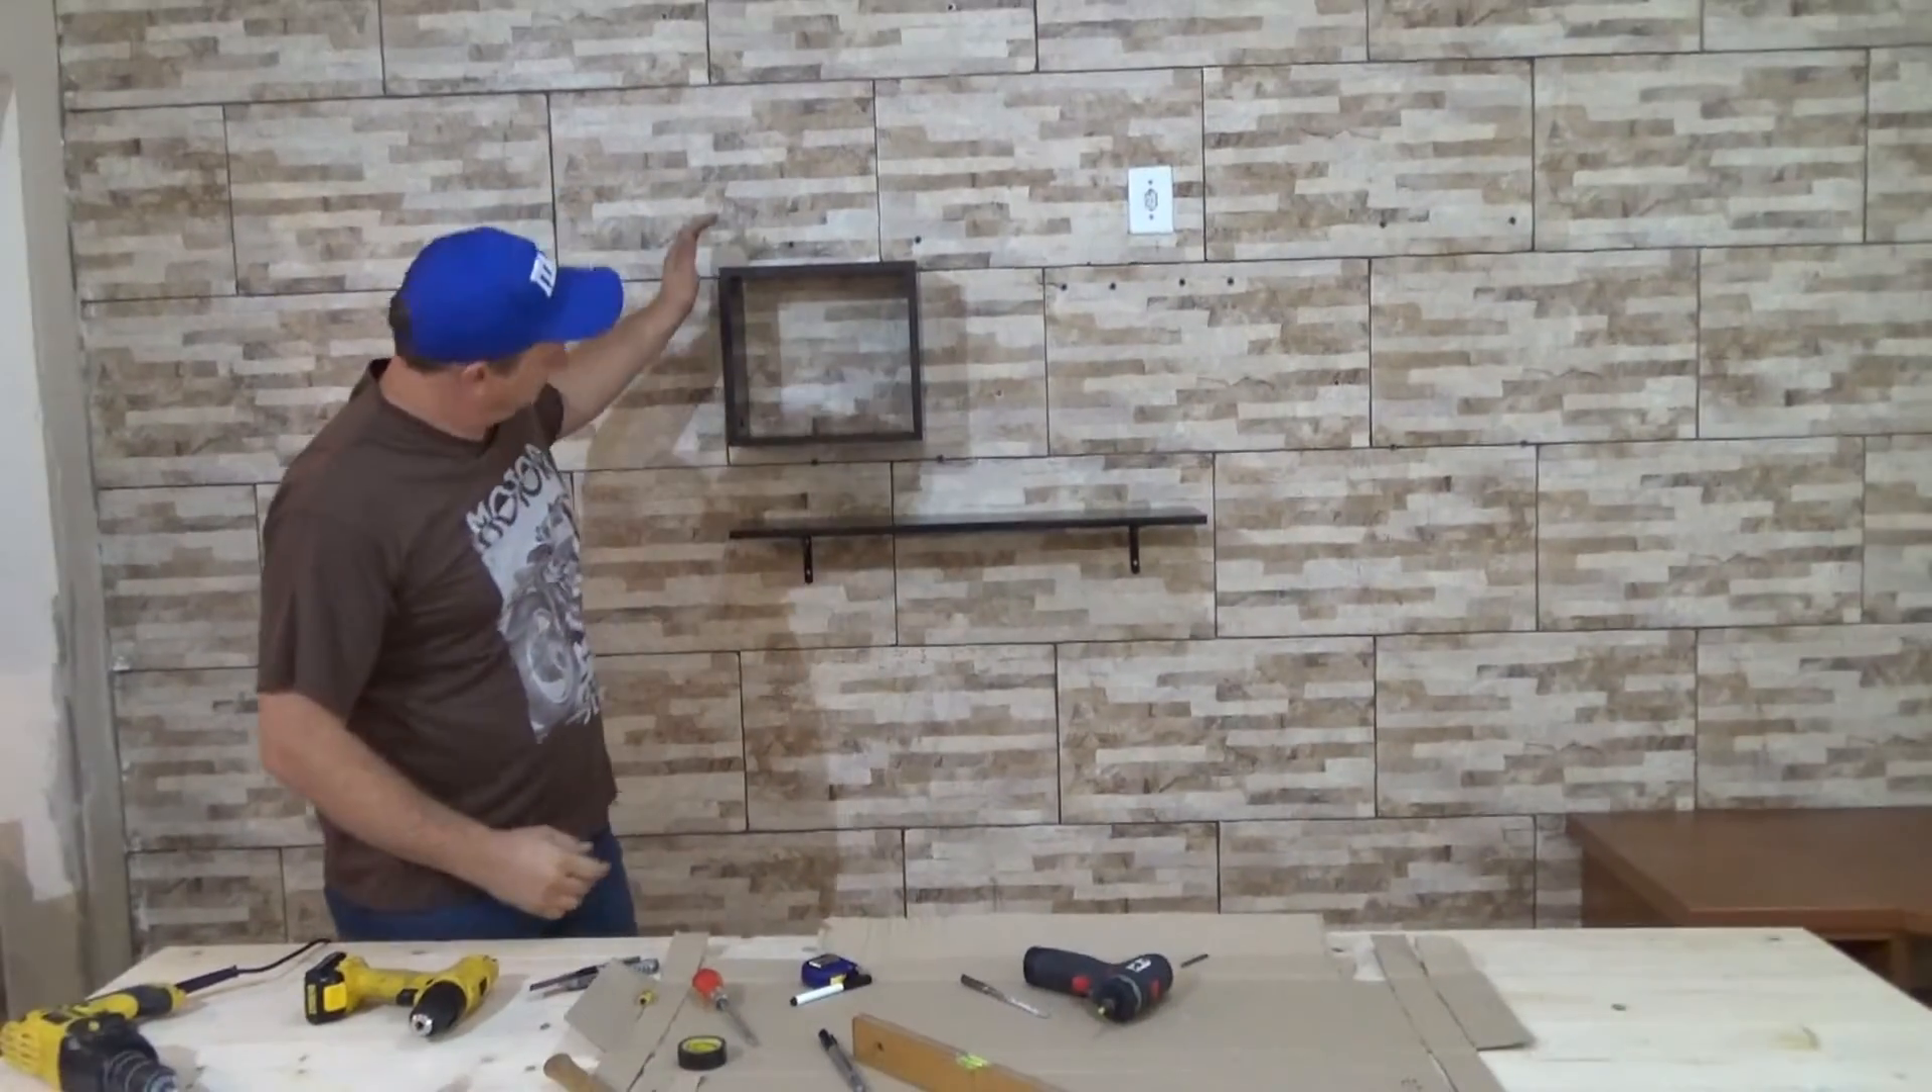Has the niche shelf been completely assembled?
Yes.